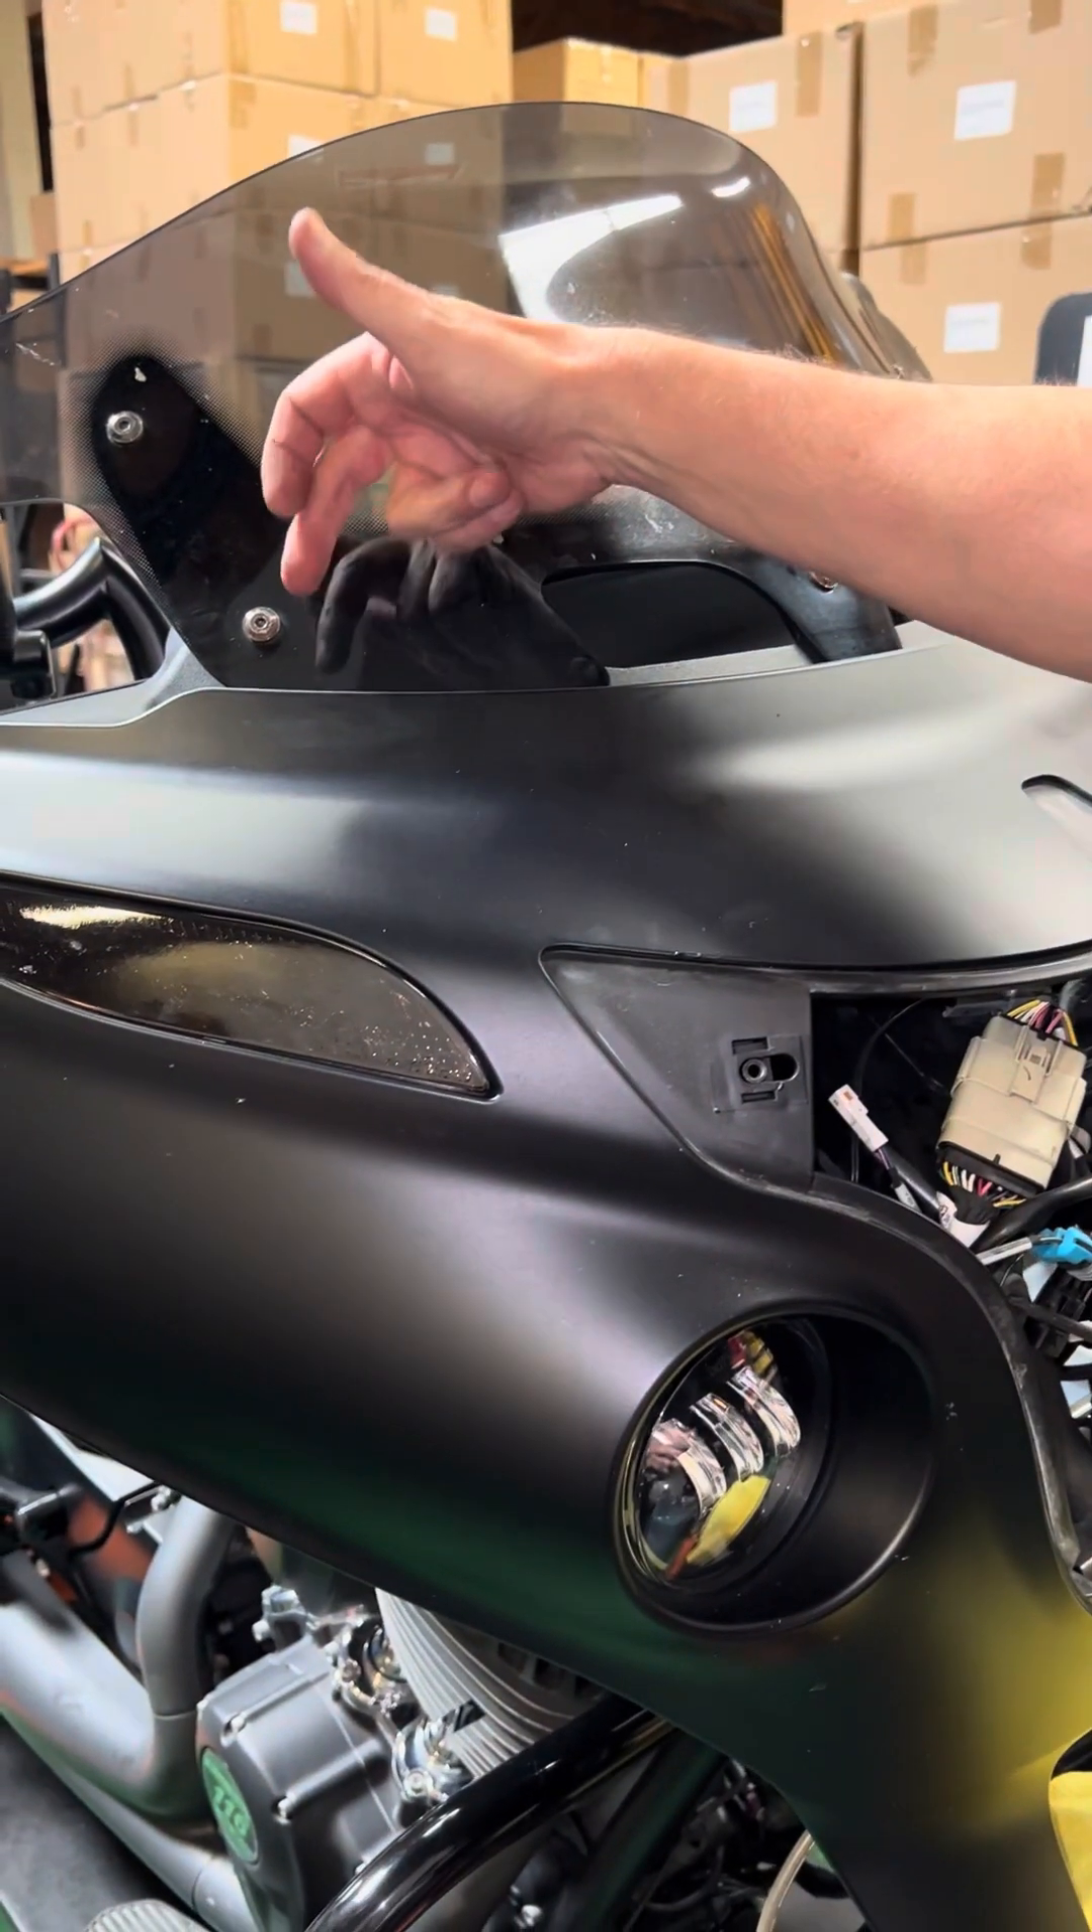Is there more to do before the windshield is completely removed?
Yes.